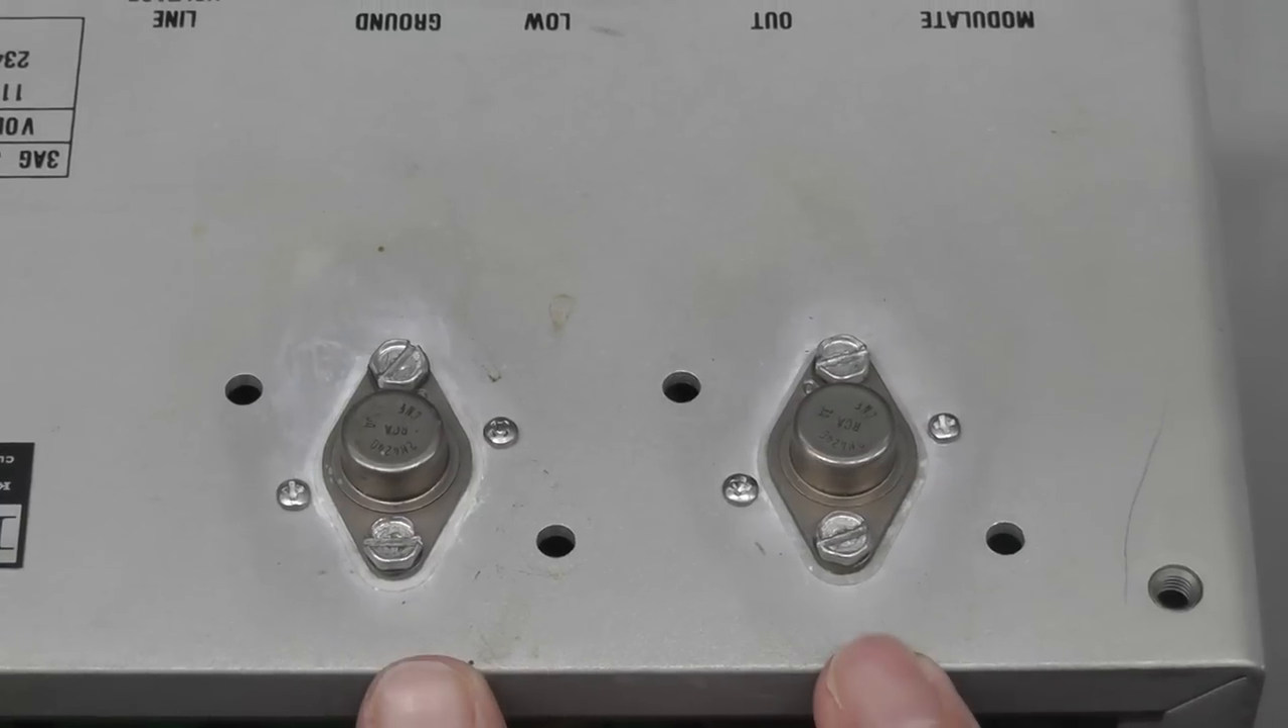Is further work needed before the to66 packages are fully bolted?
No.